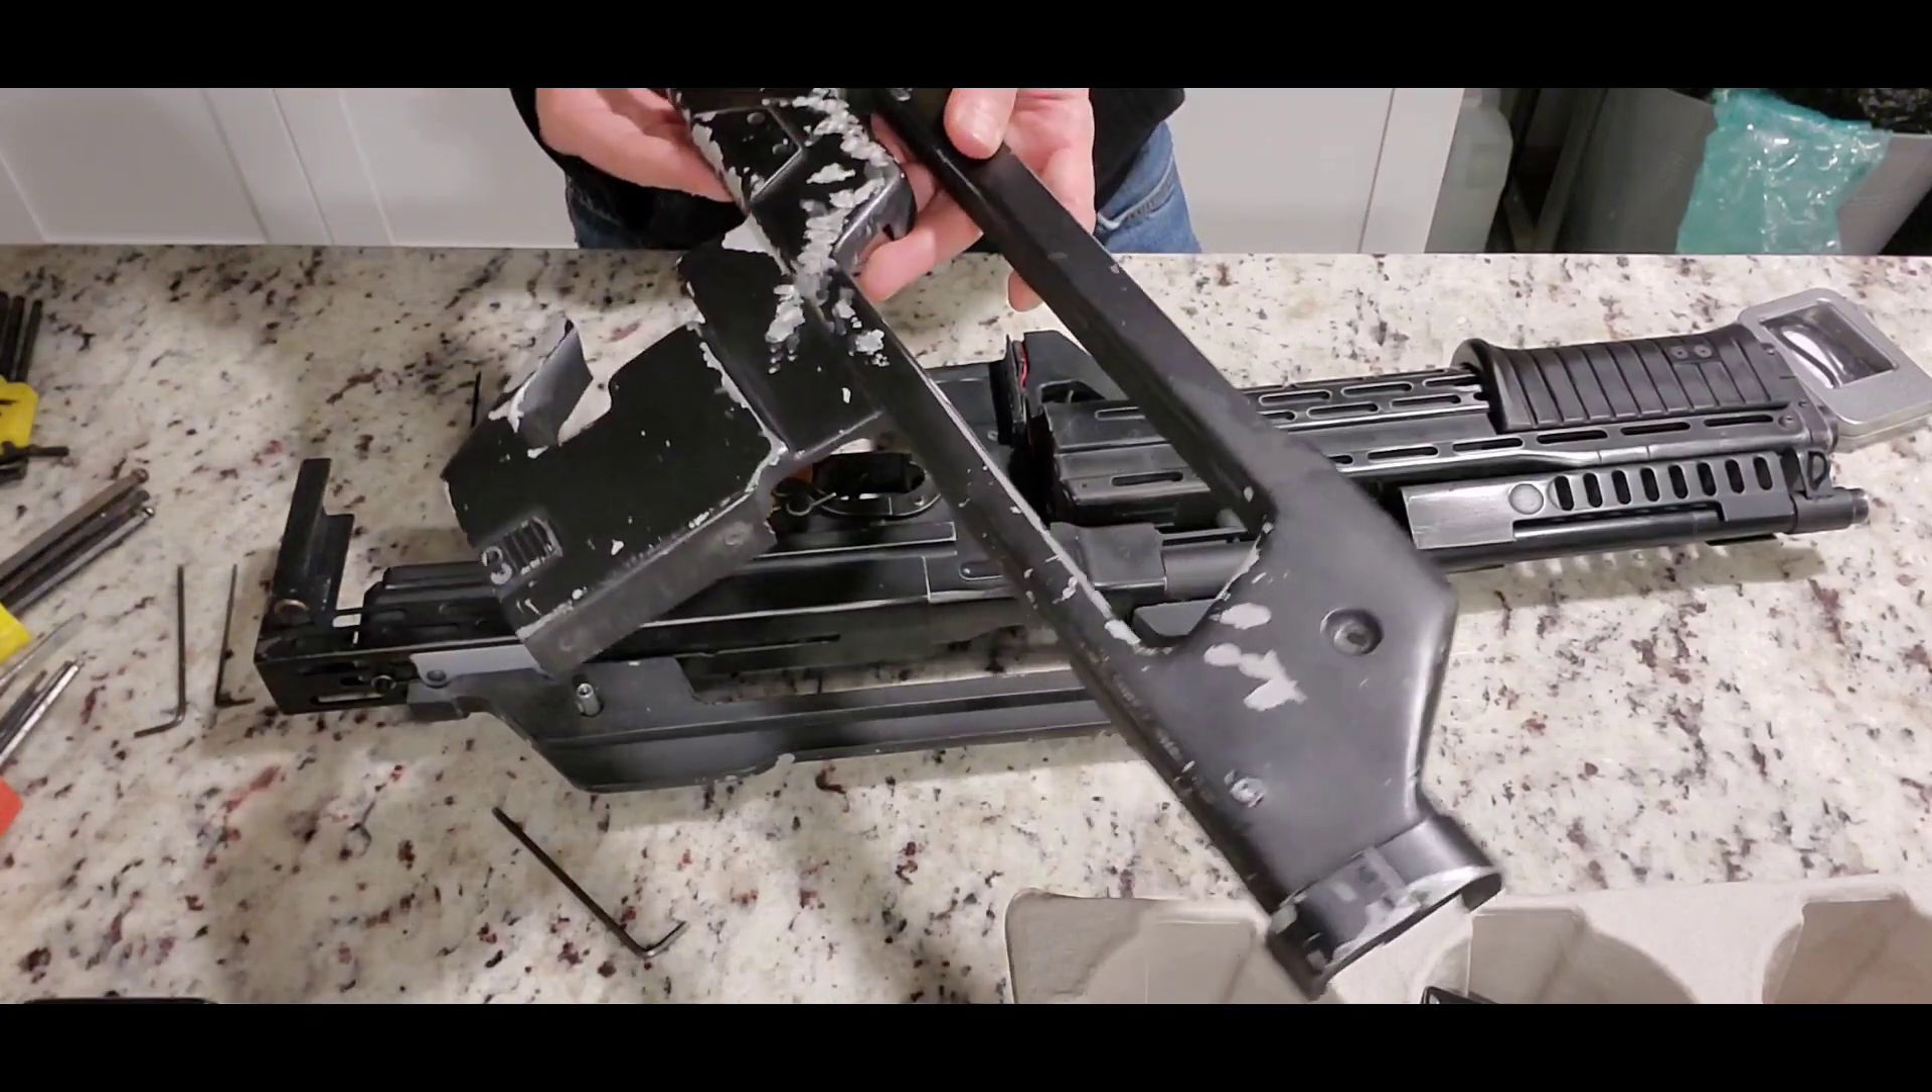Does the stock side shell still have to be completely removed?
No.